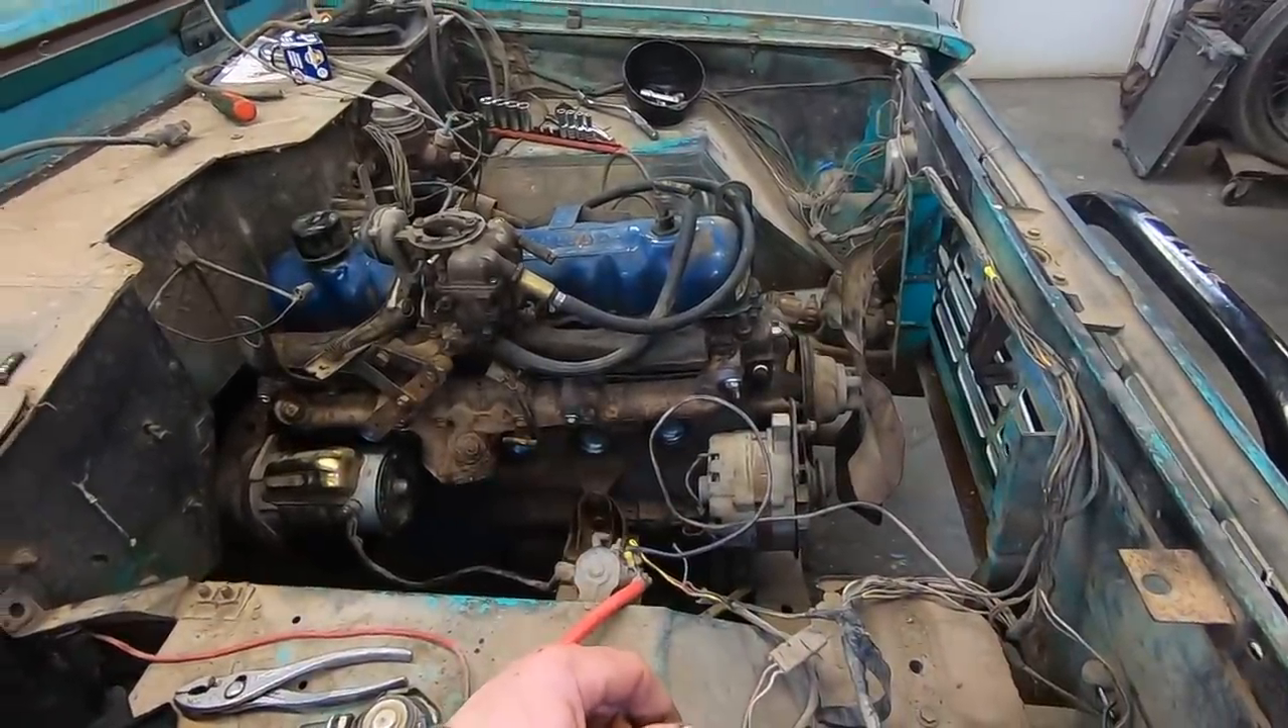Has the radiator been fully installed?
No.